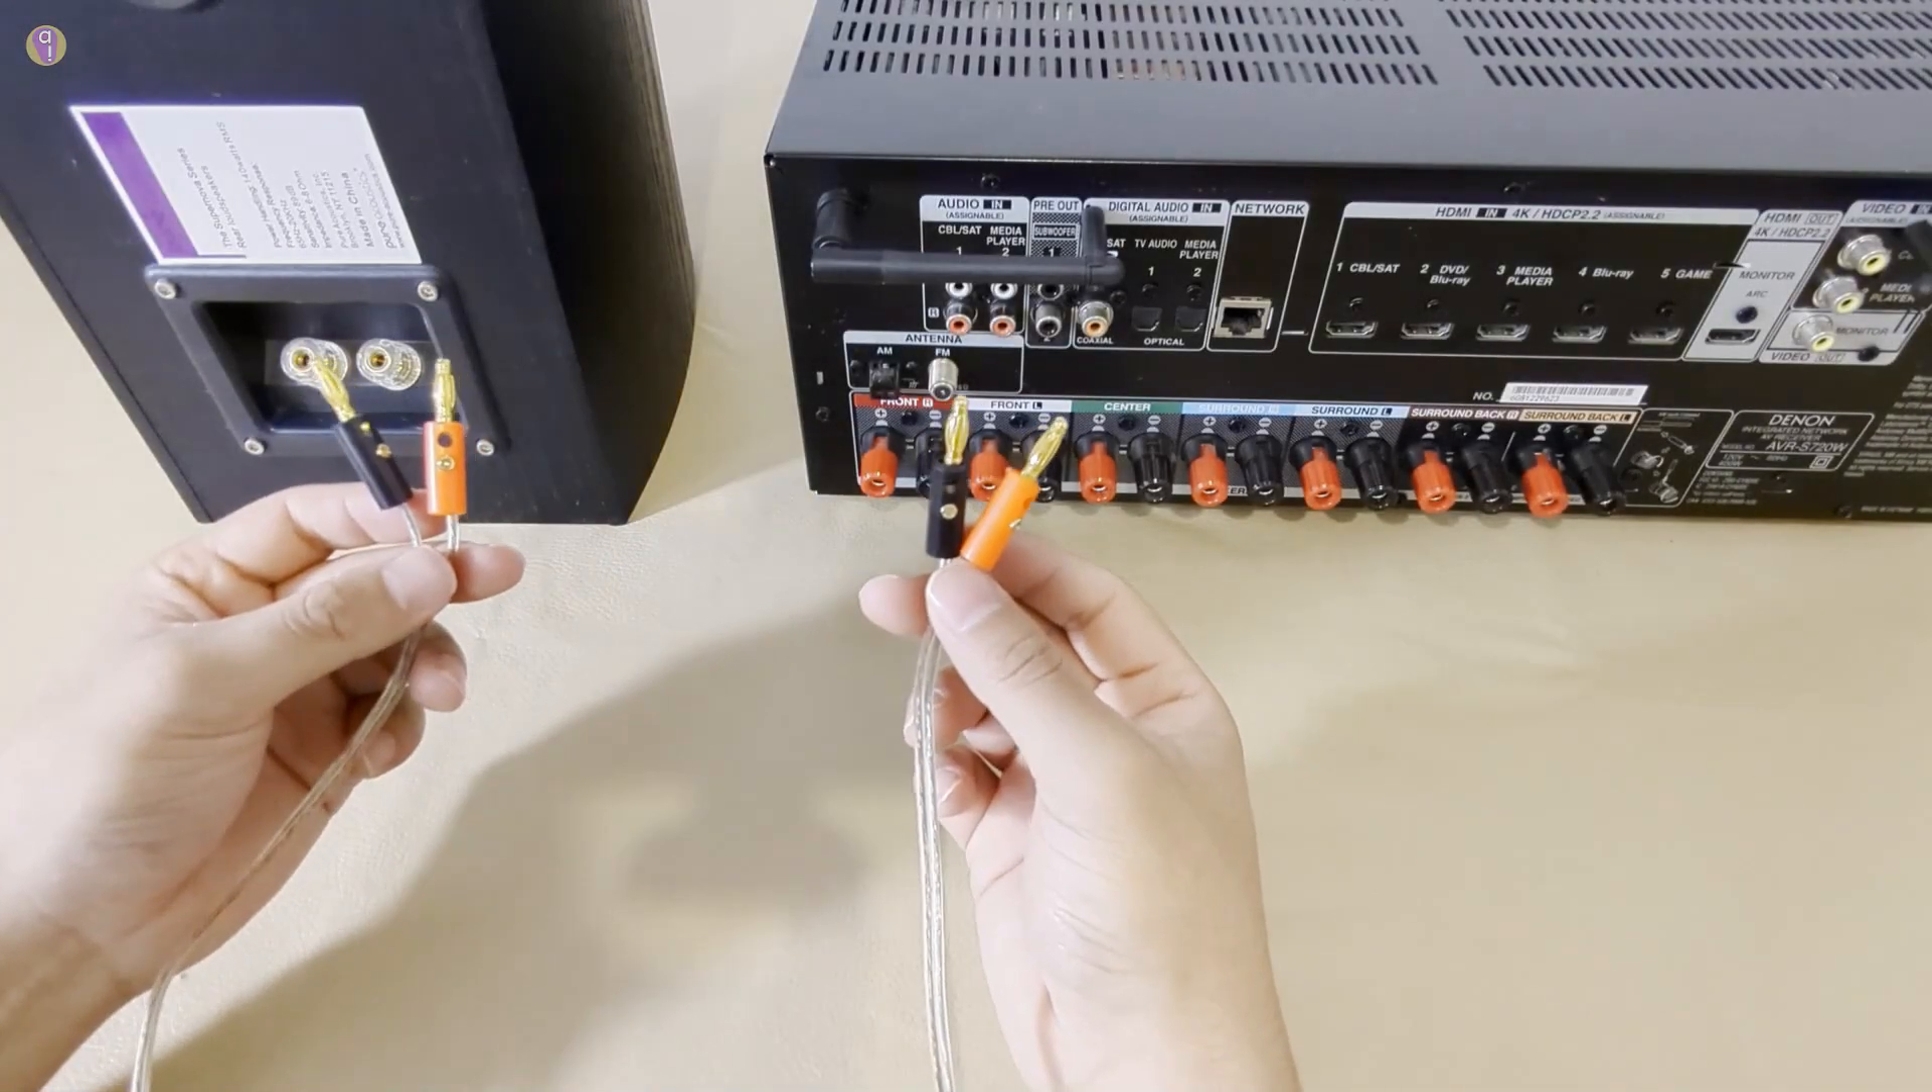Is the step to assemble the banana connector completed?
Yes.